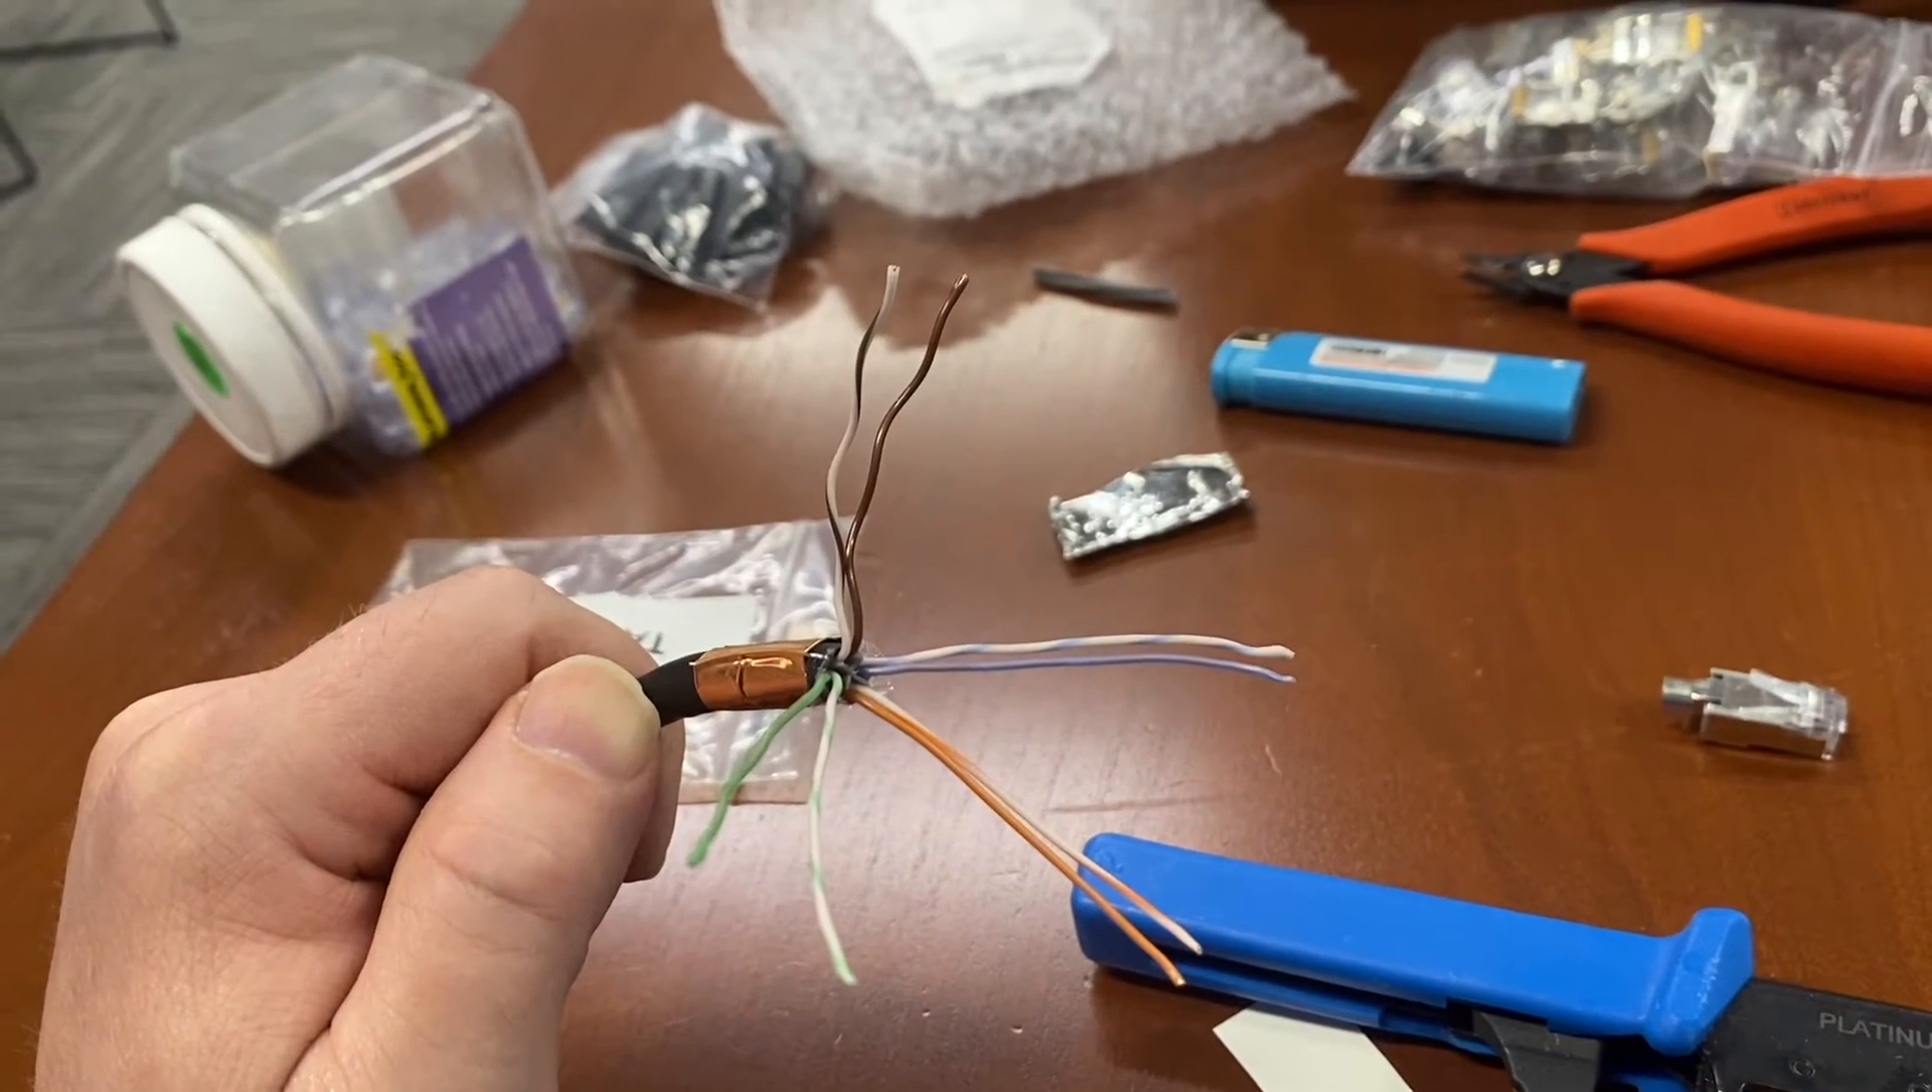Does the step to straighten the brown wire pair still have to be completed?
Yes.